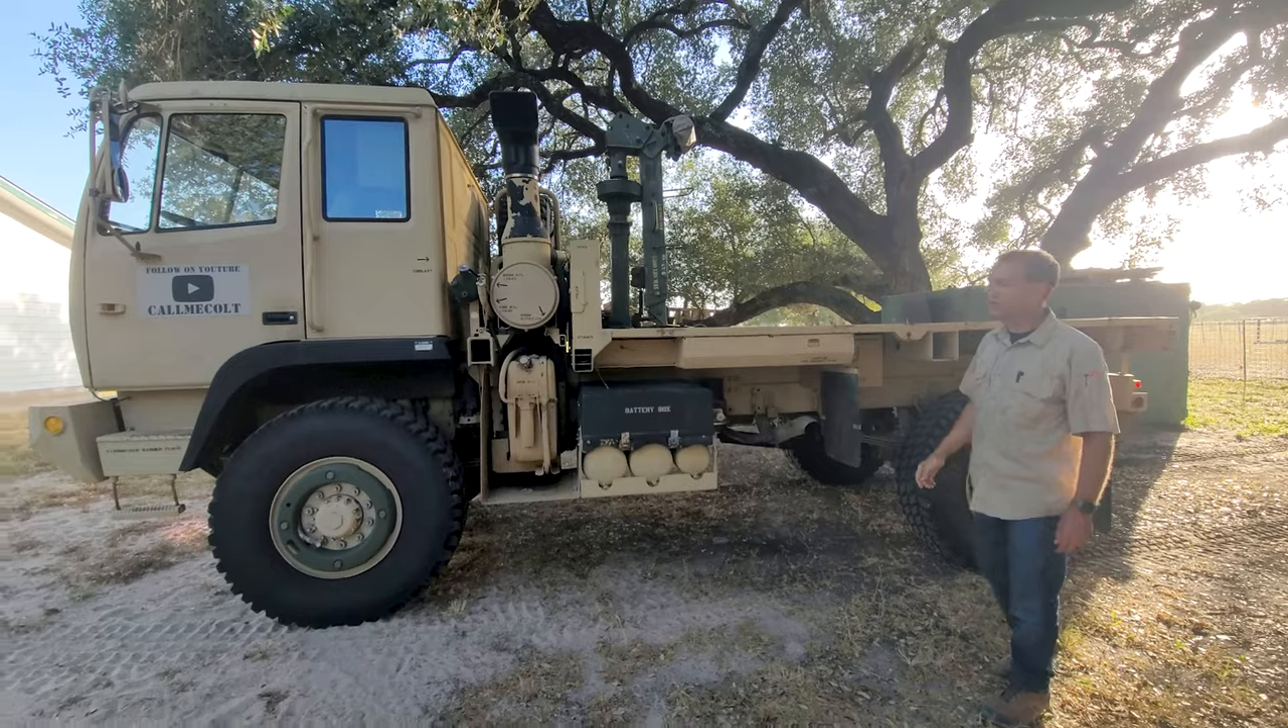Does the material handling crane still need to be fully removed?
Yes.